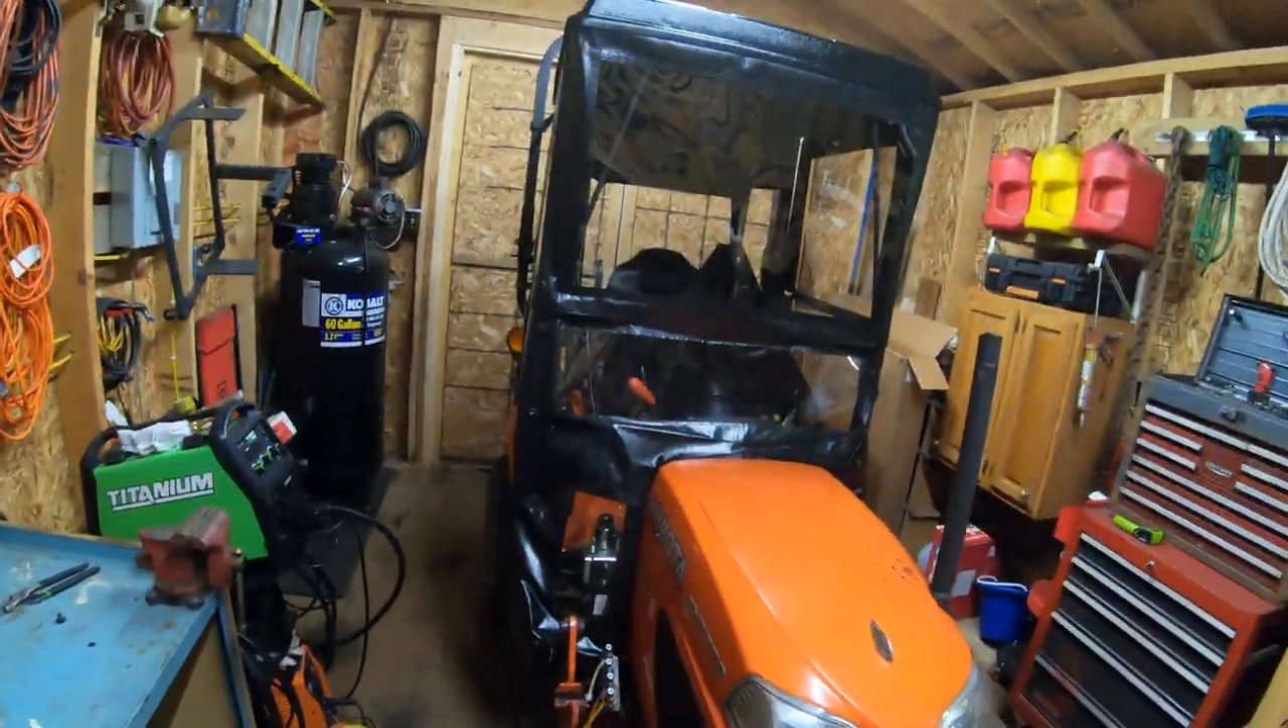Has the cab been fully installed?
Yes.